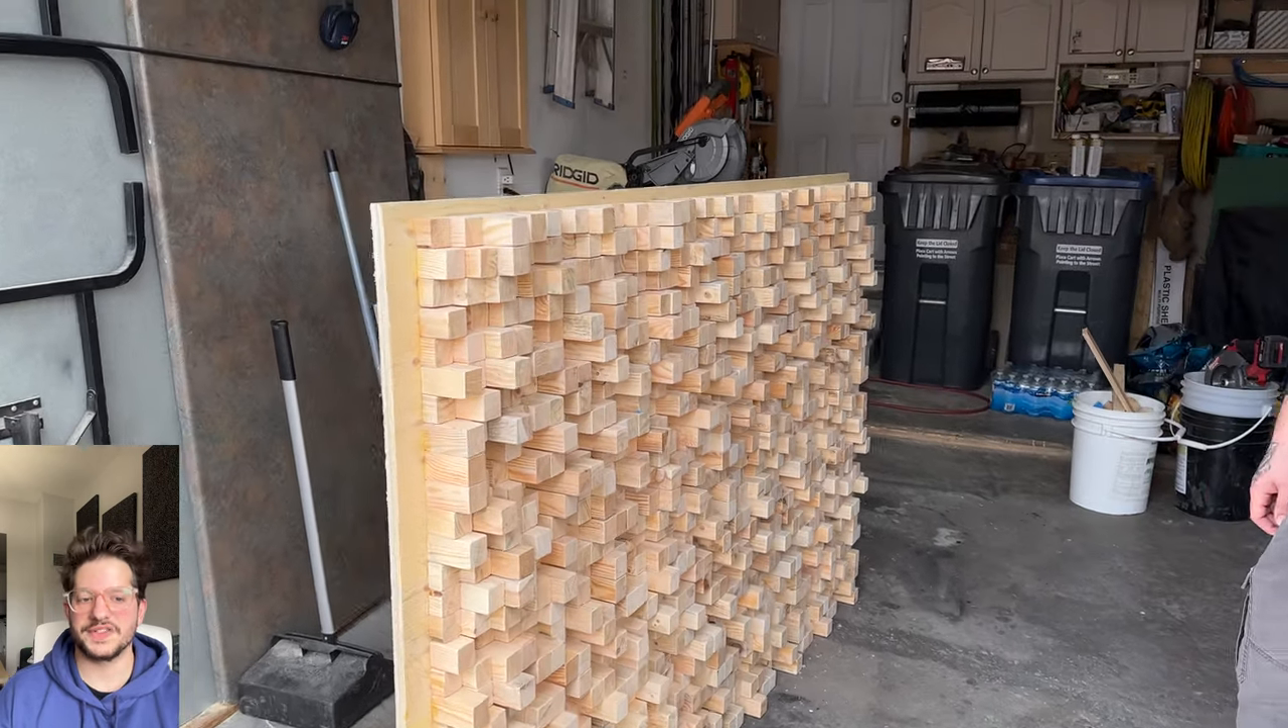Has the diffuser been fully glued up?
Yes.